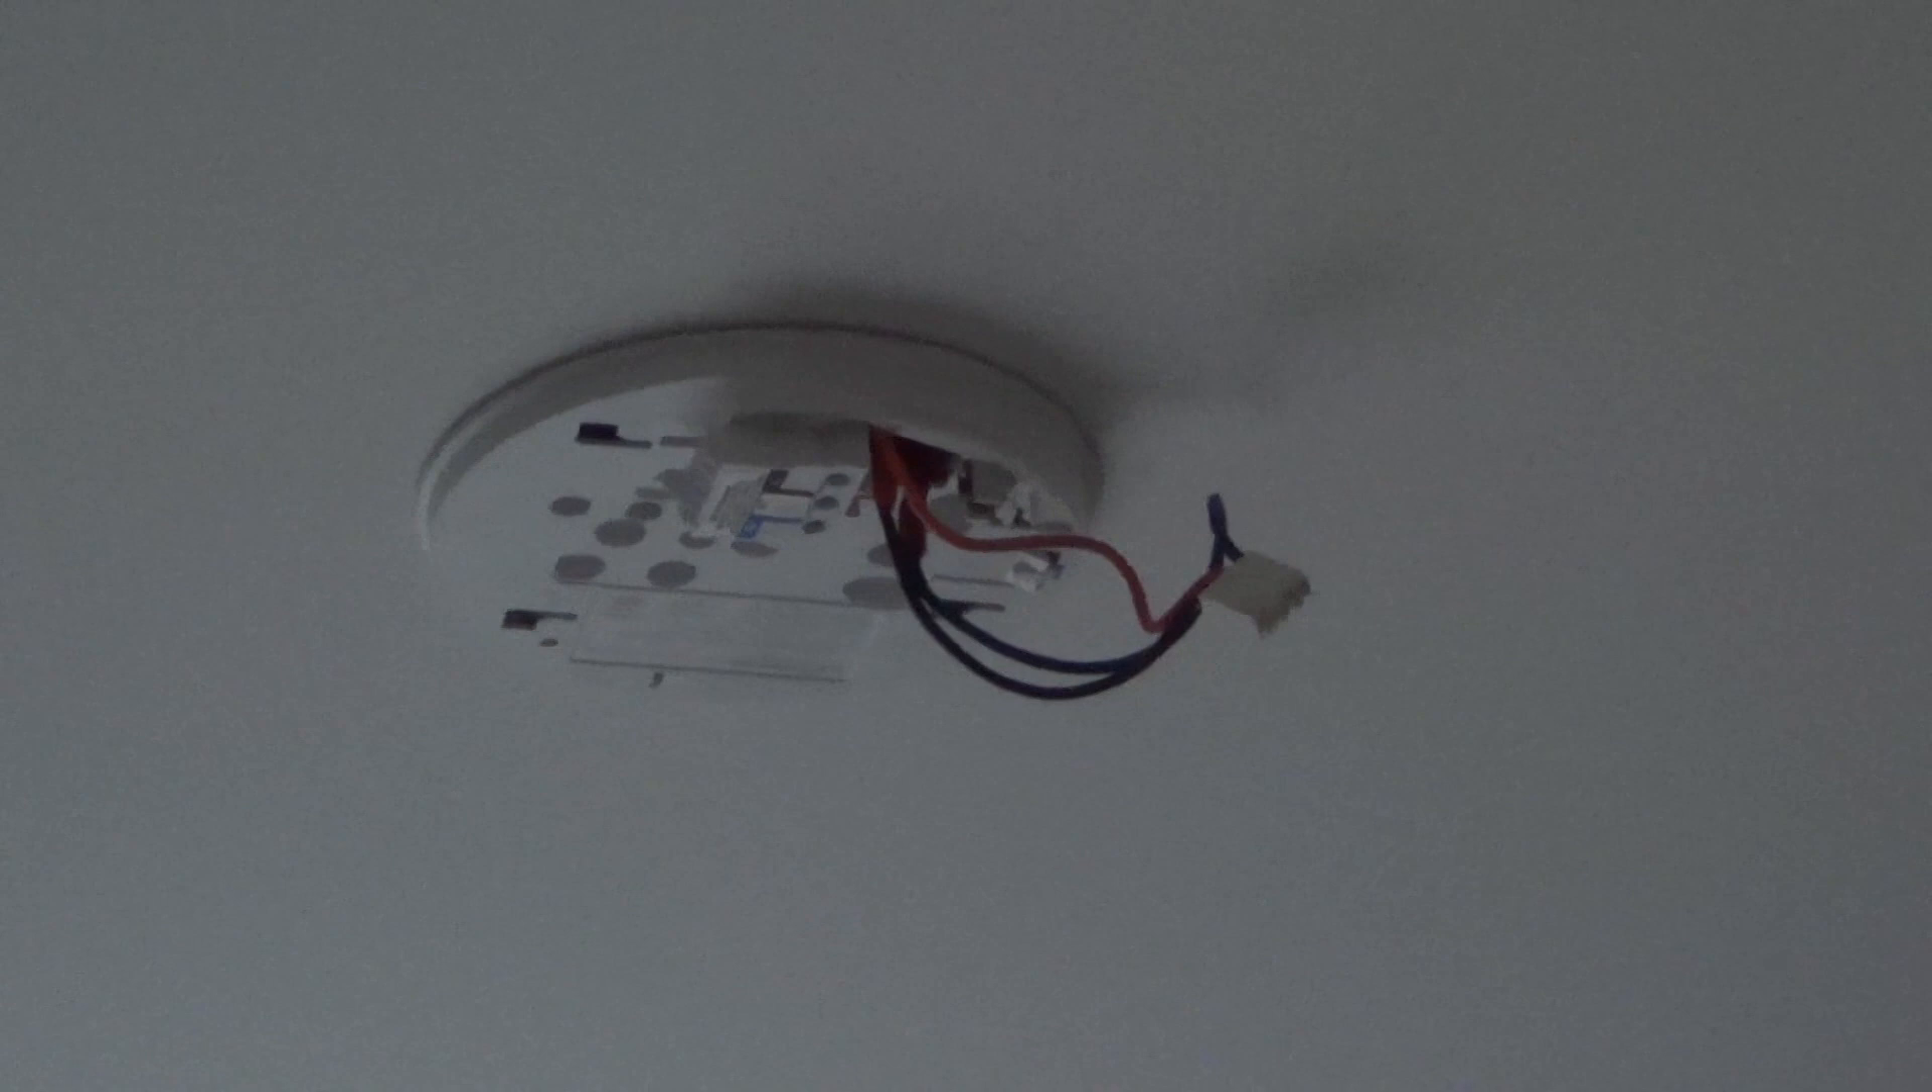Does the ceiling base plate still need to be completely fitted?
No.